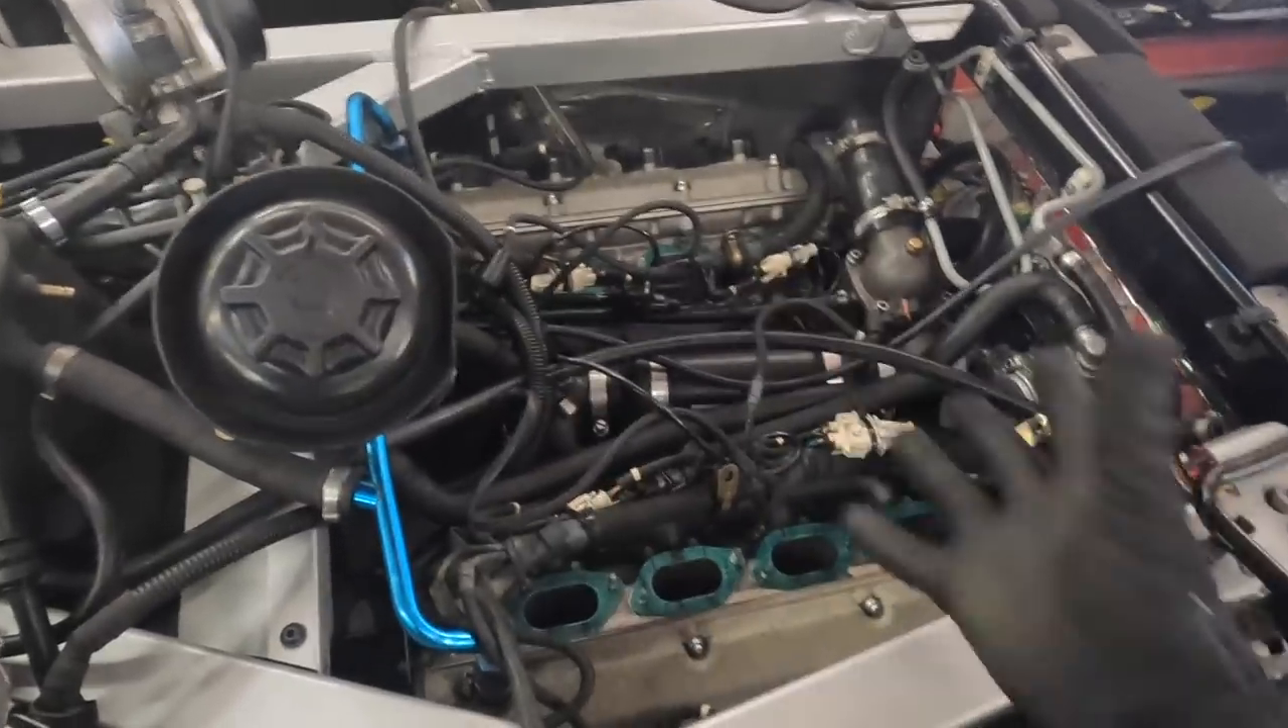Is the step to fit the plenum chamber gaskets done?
Yes.